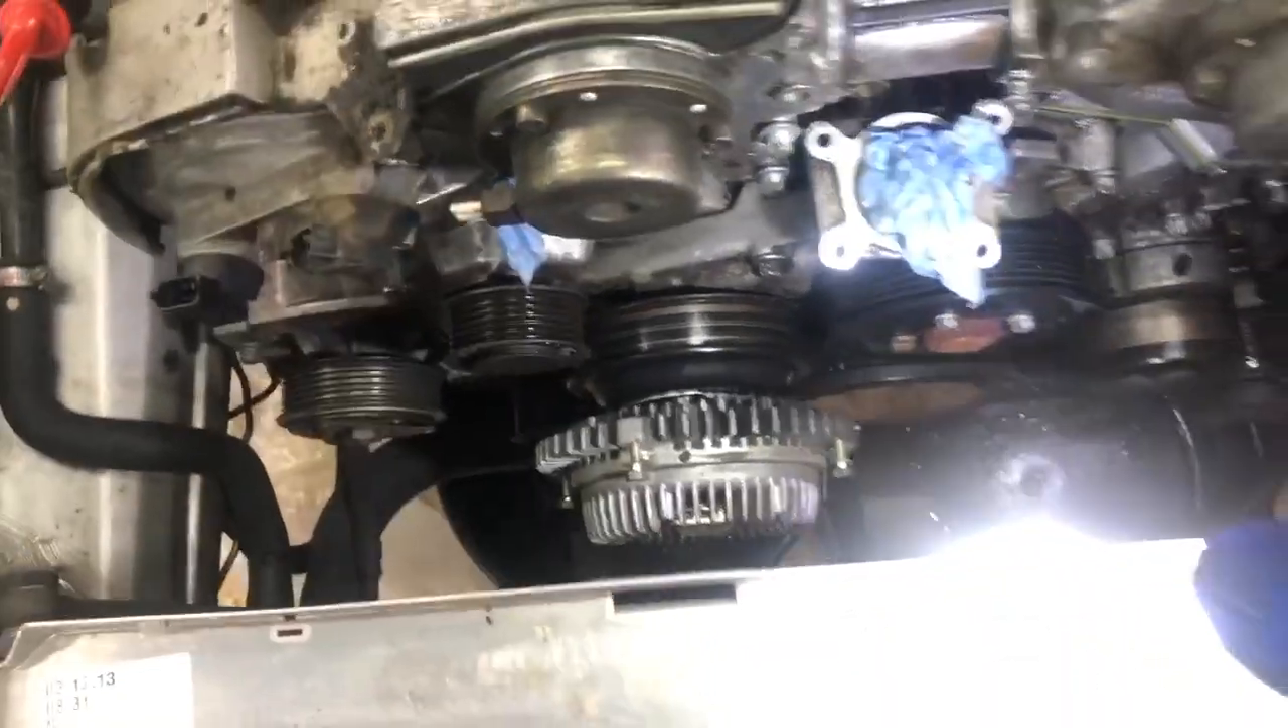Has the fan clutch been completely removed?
No.